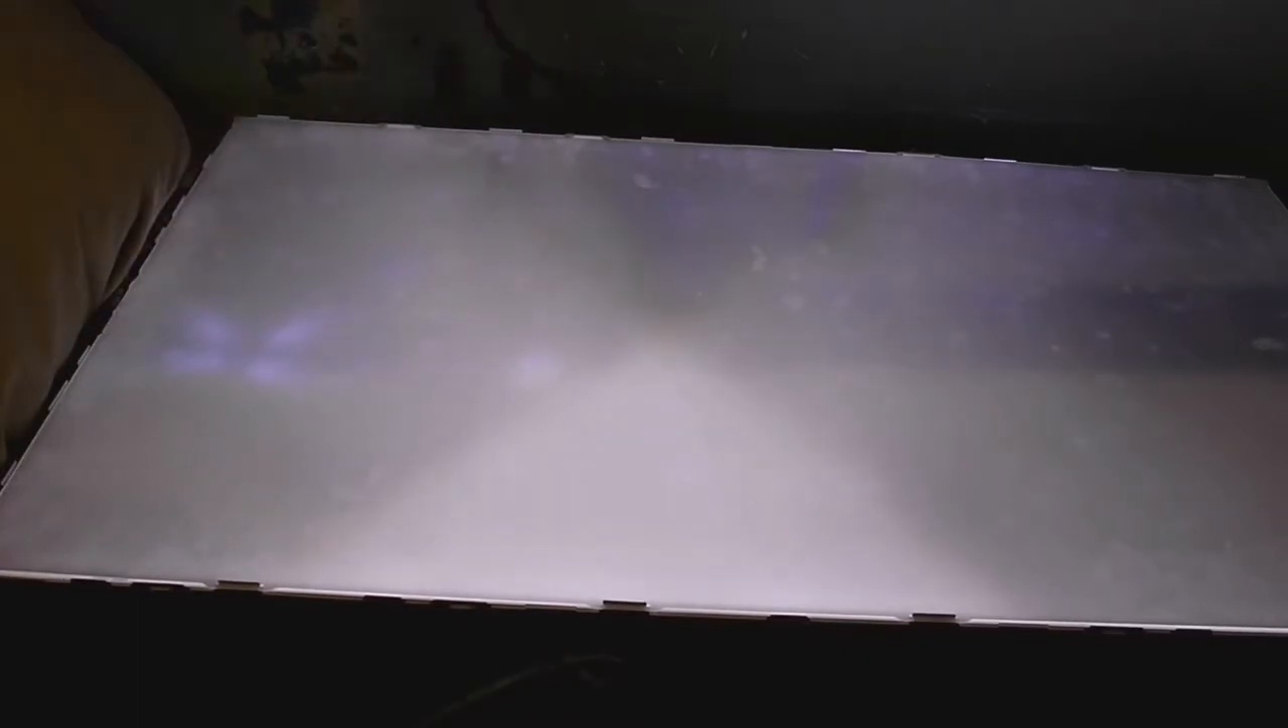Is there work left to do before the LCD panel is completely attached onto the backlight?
Yes.